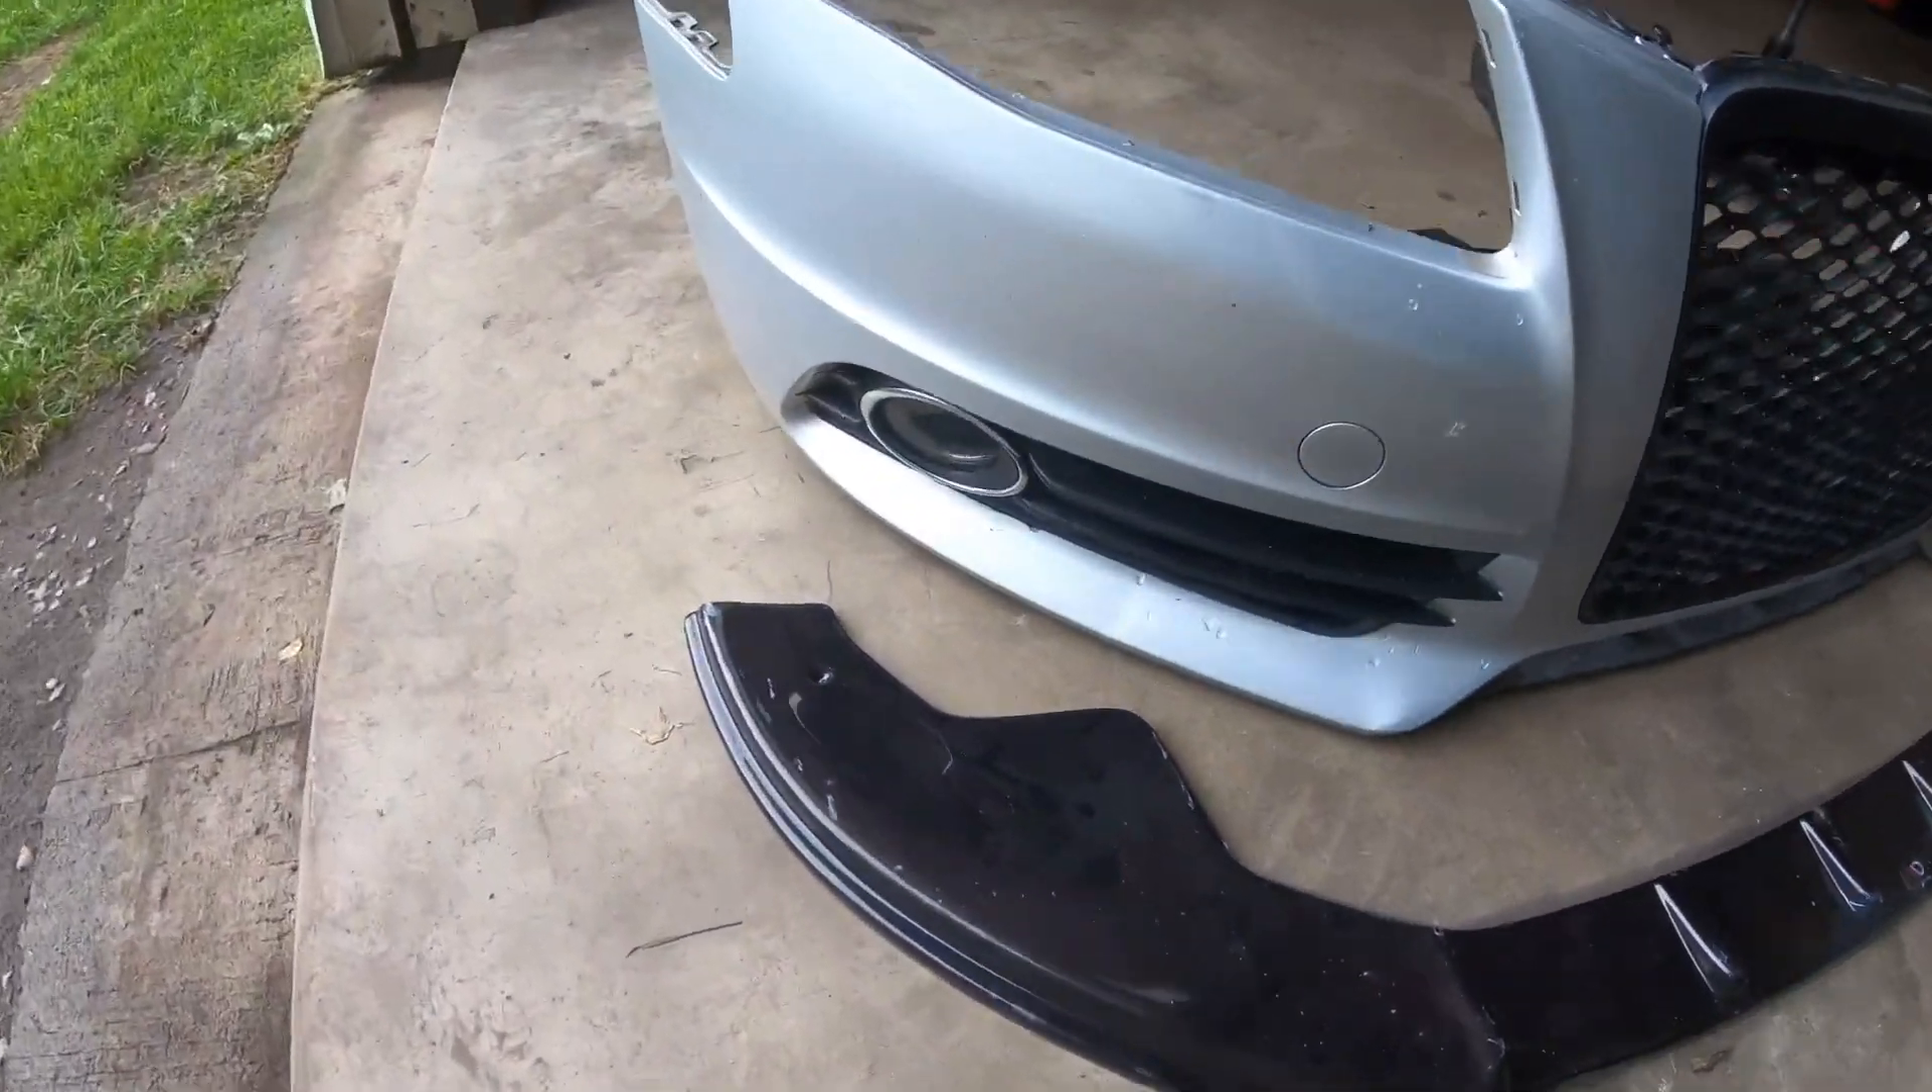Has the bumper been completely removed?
Yes.